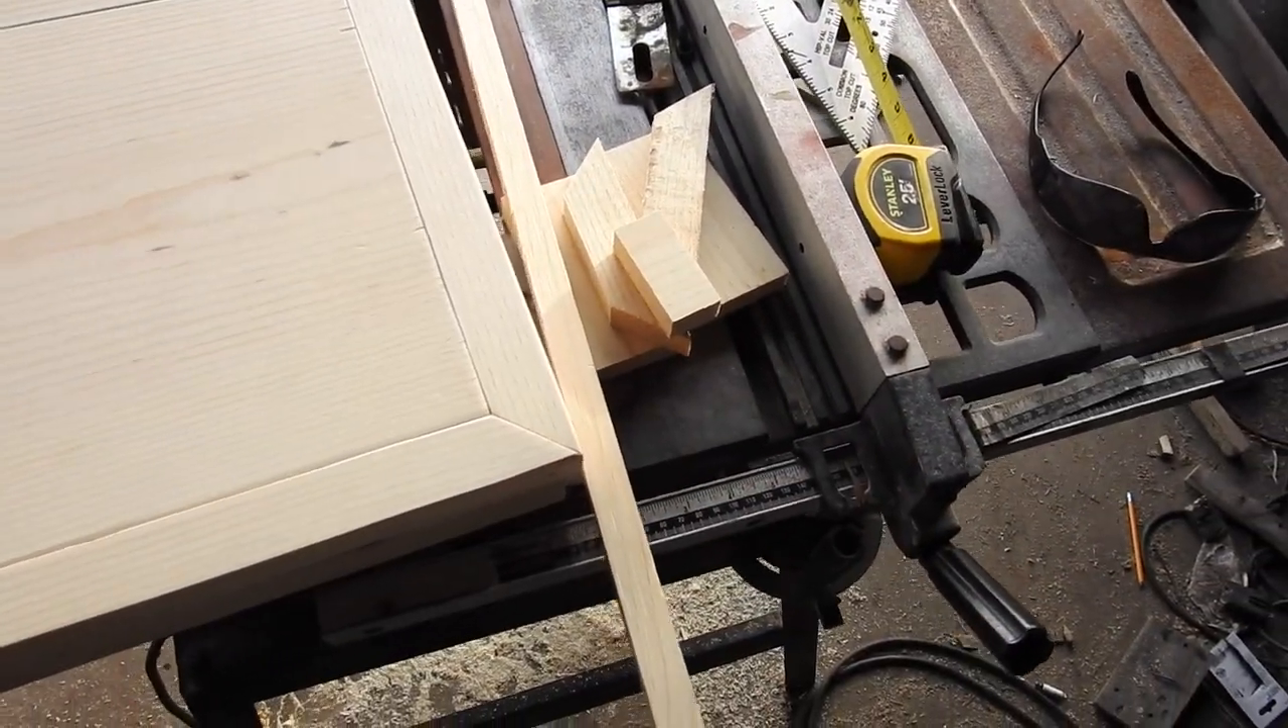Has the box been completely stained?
No.